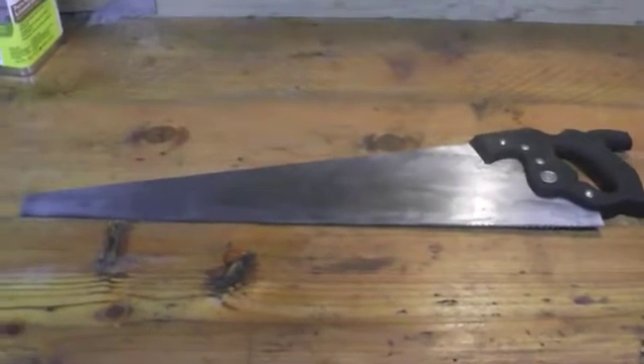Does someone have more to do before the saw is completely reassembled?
No.